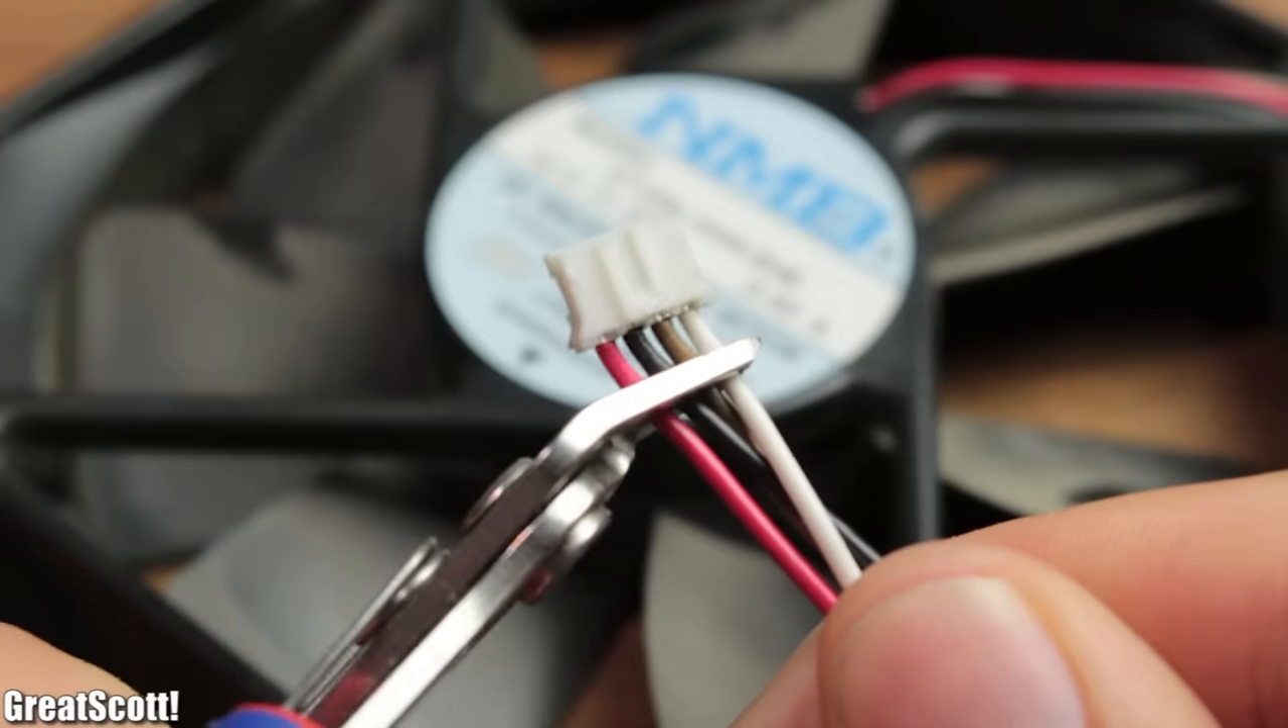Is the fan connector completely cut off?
No.